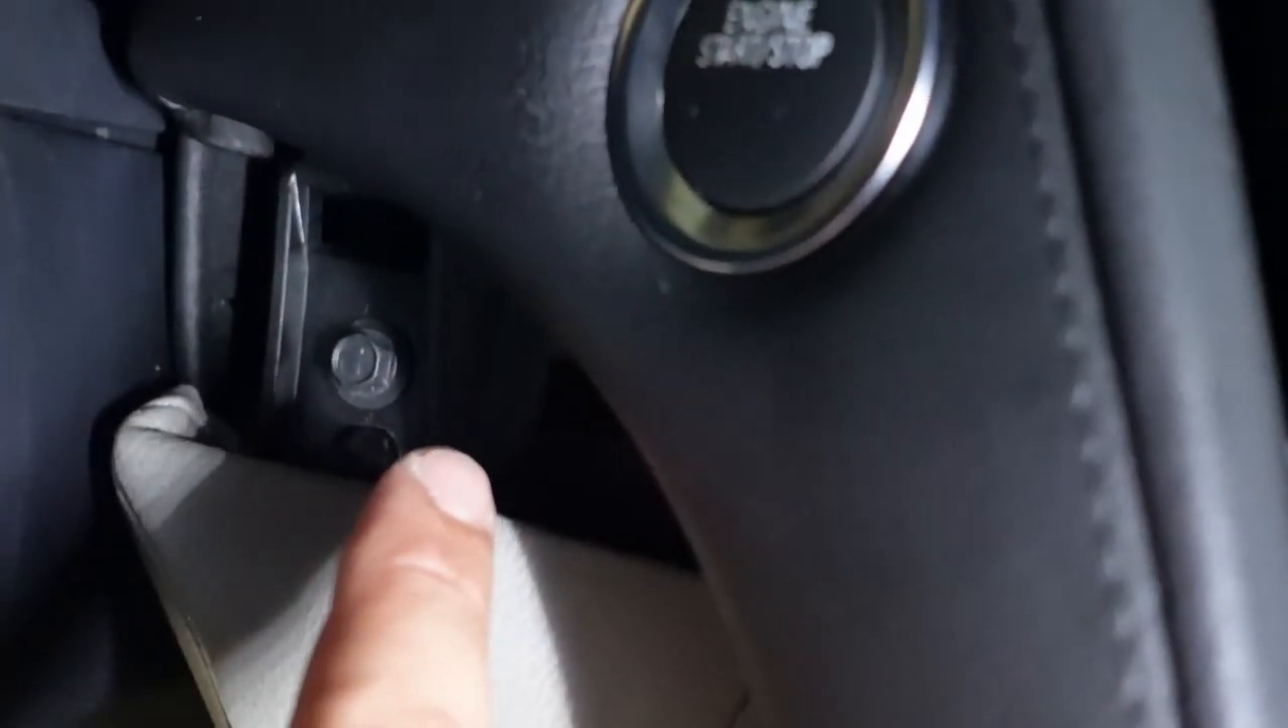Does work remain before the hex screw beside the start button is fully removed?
Yes.